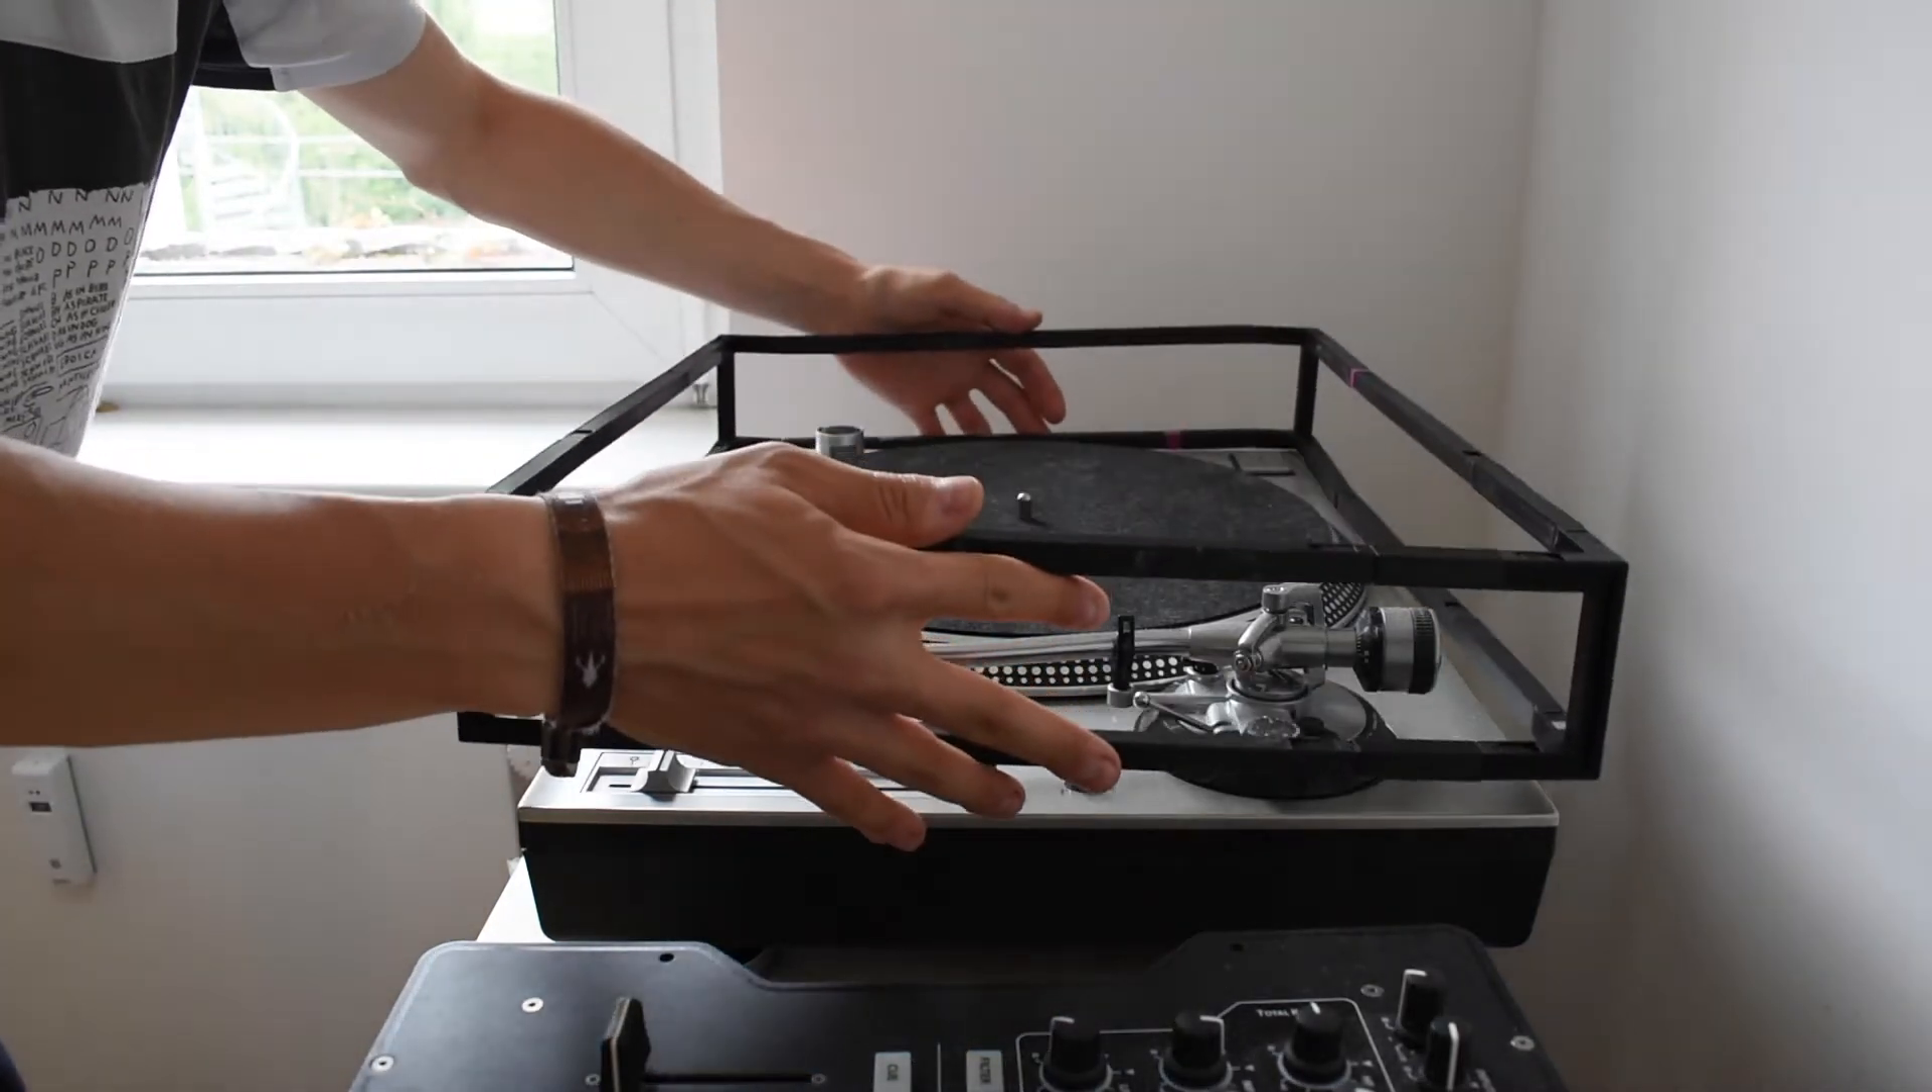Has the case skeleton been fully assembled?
Yes.